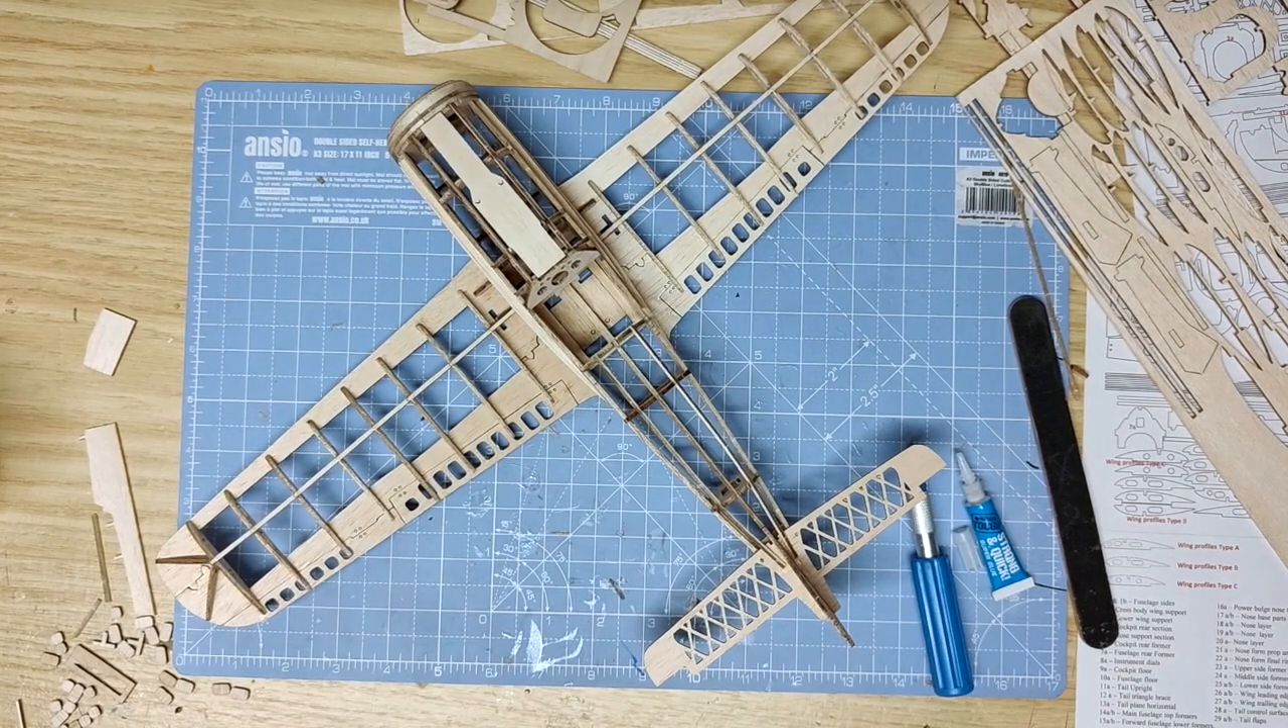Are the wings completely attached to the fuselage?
Yes.